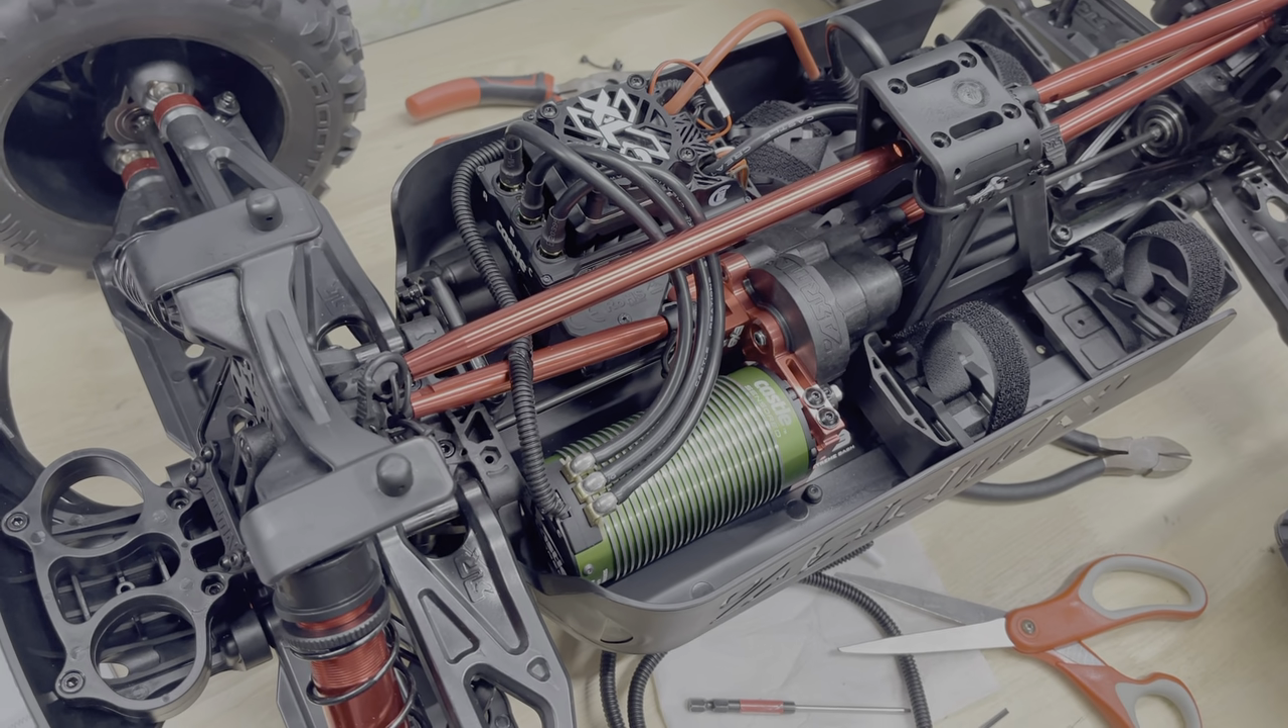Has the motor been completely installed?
Yes.